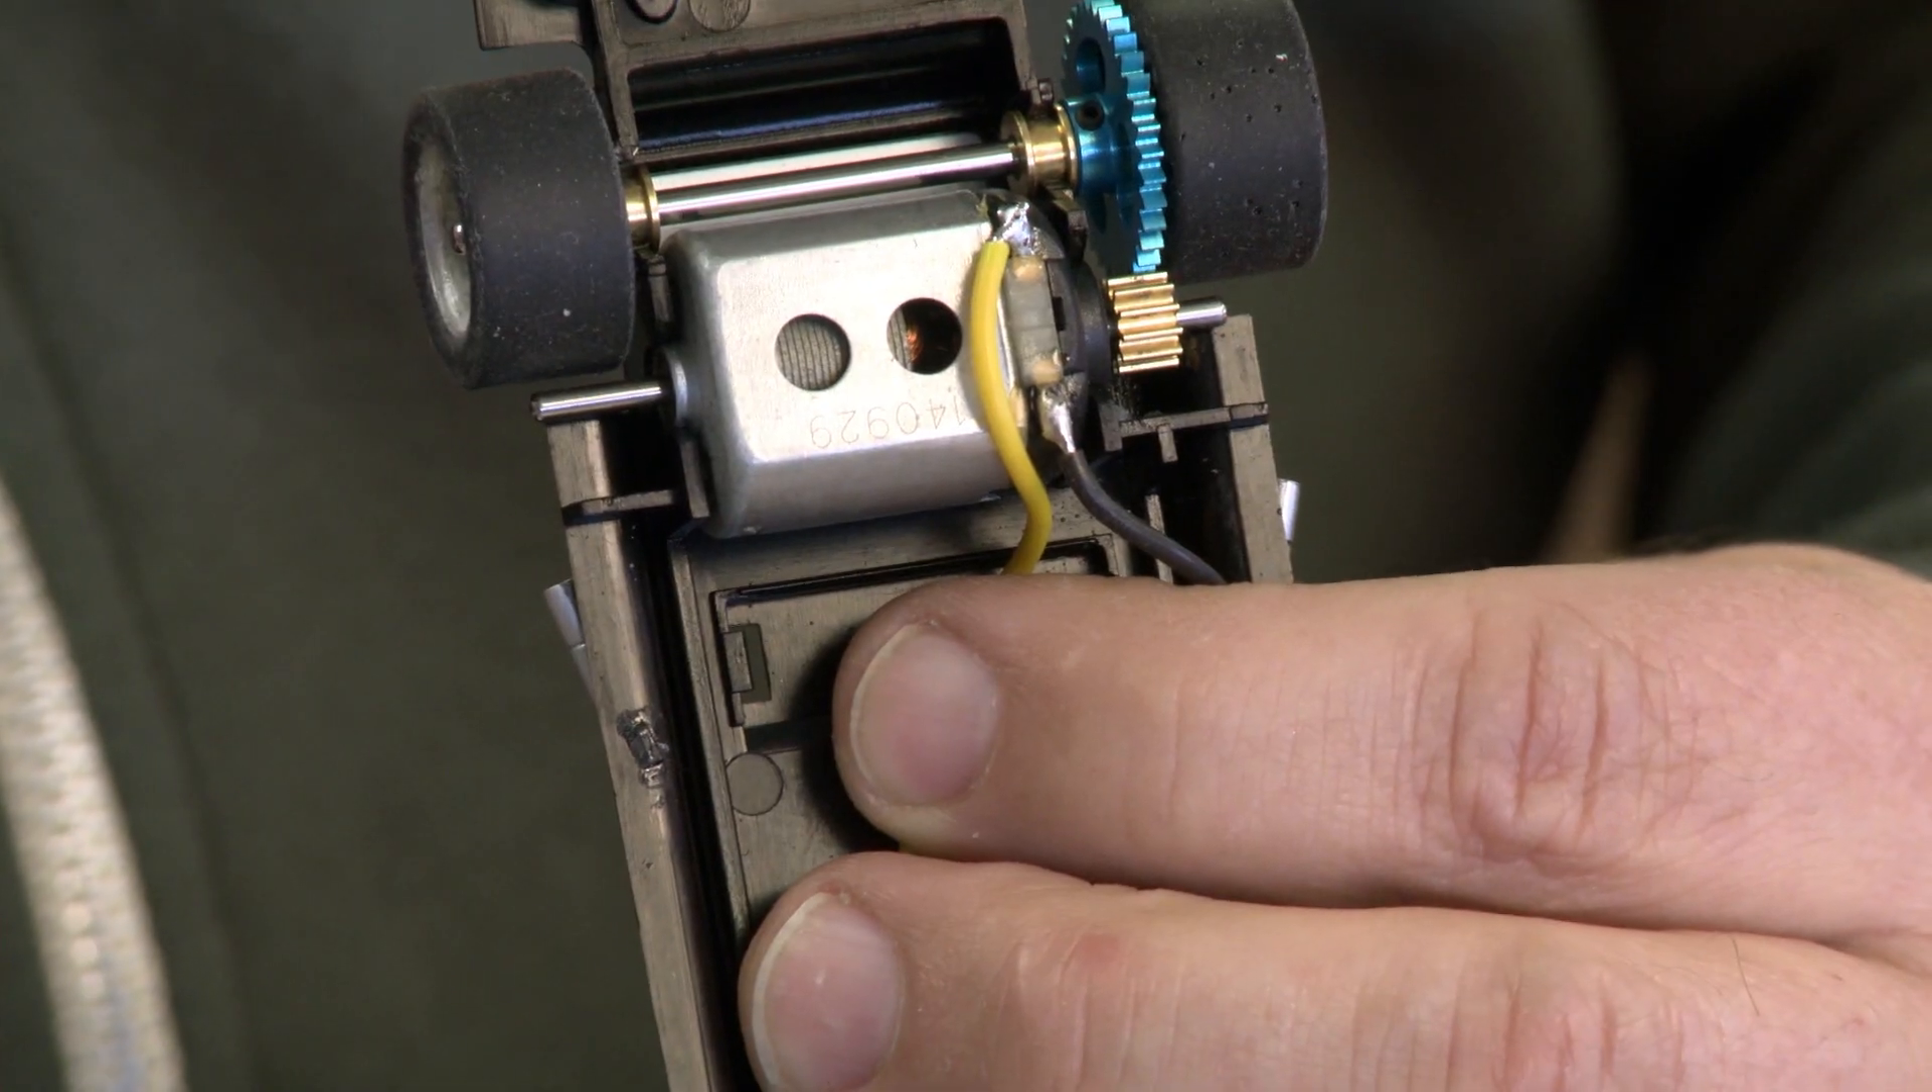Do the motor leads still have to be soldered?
No.